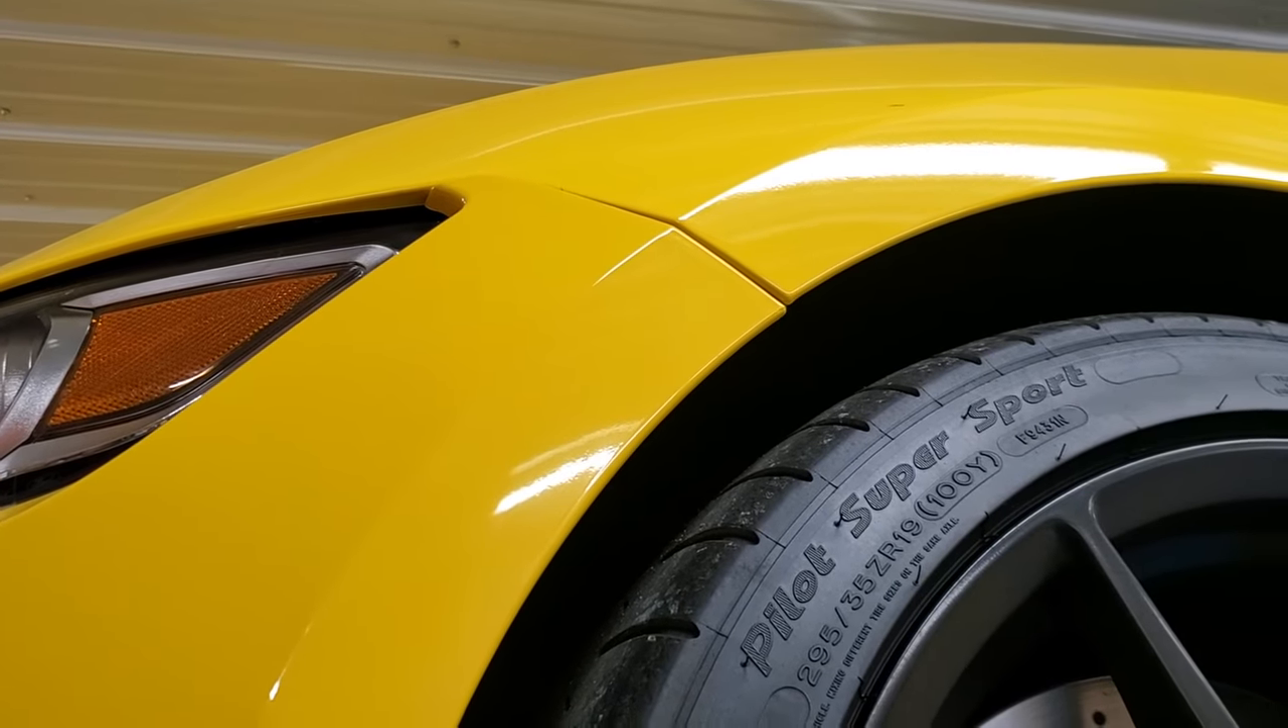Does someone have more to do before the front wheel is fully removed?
Yes.